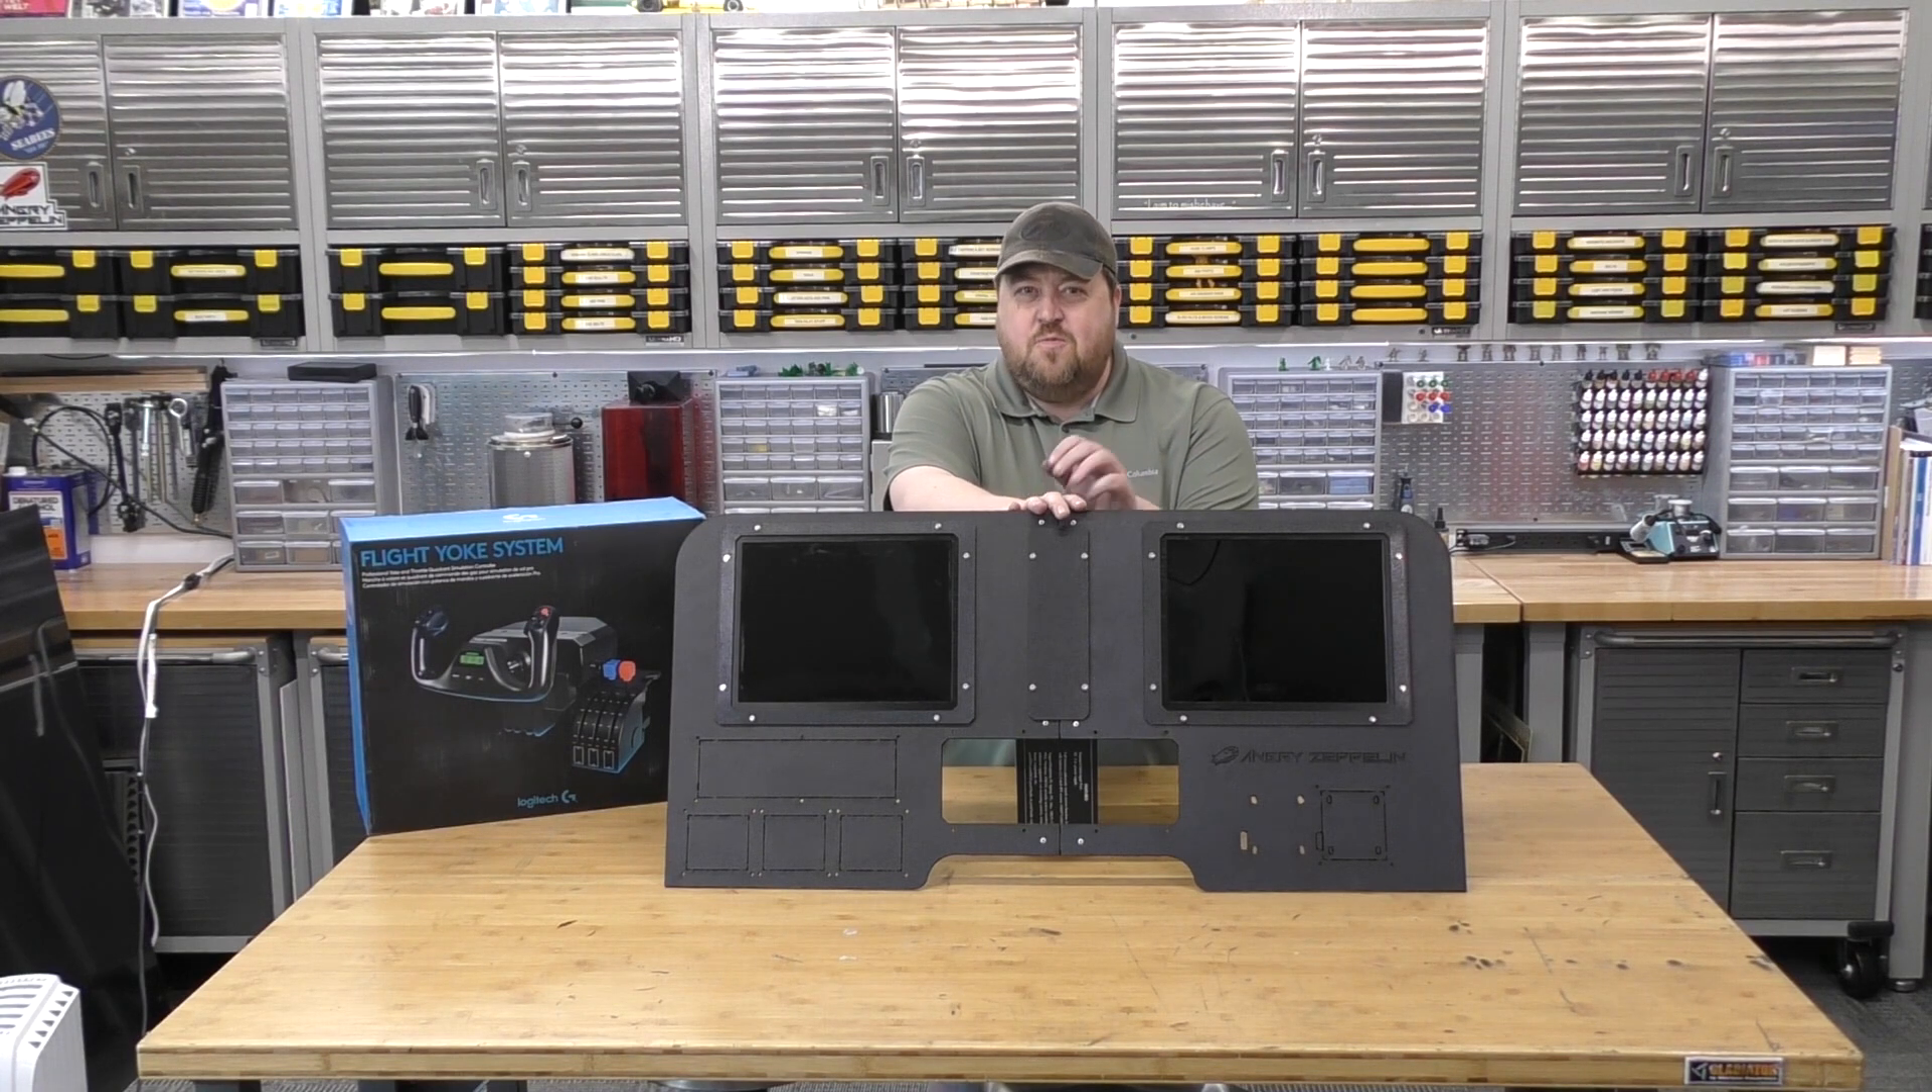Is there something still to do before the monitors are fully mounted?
No.